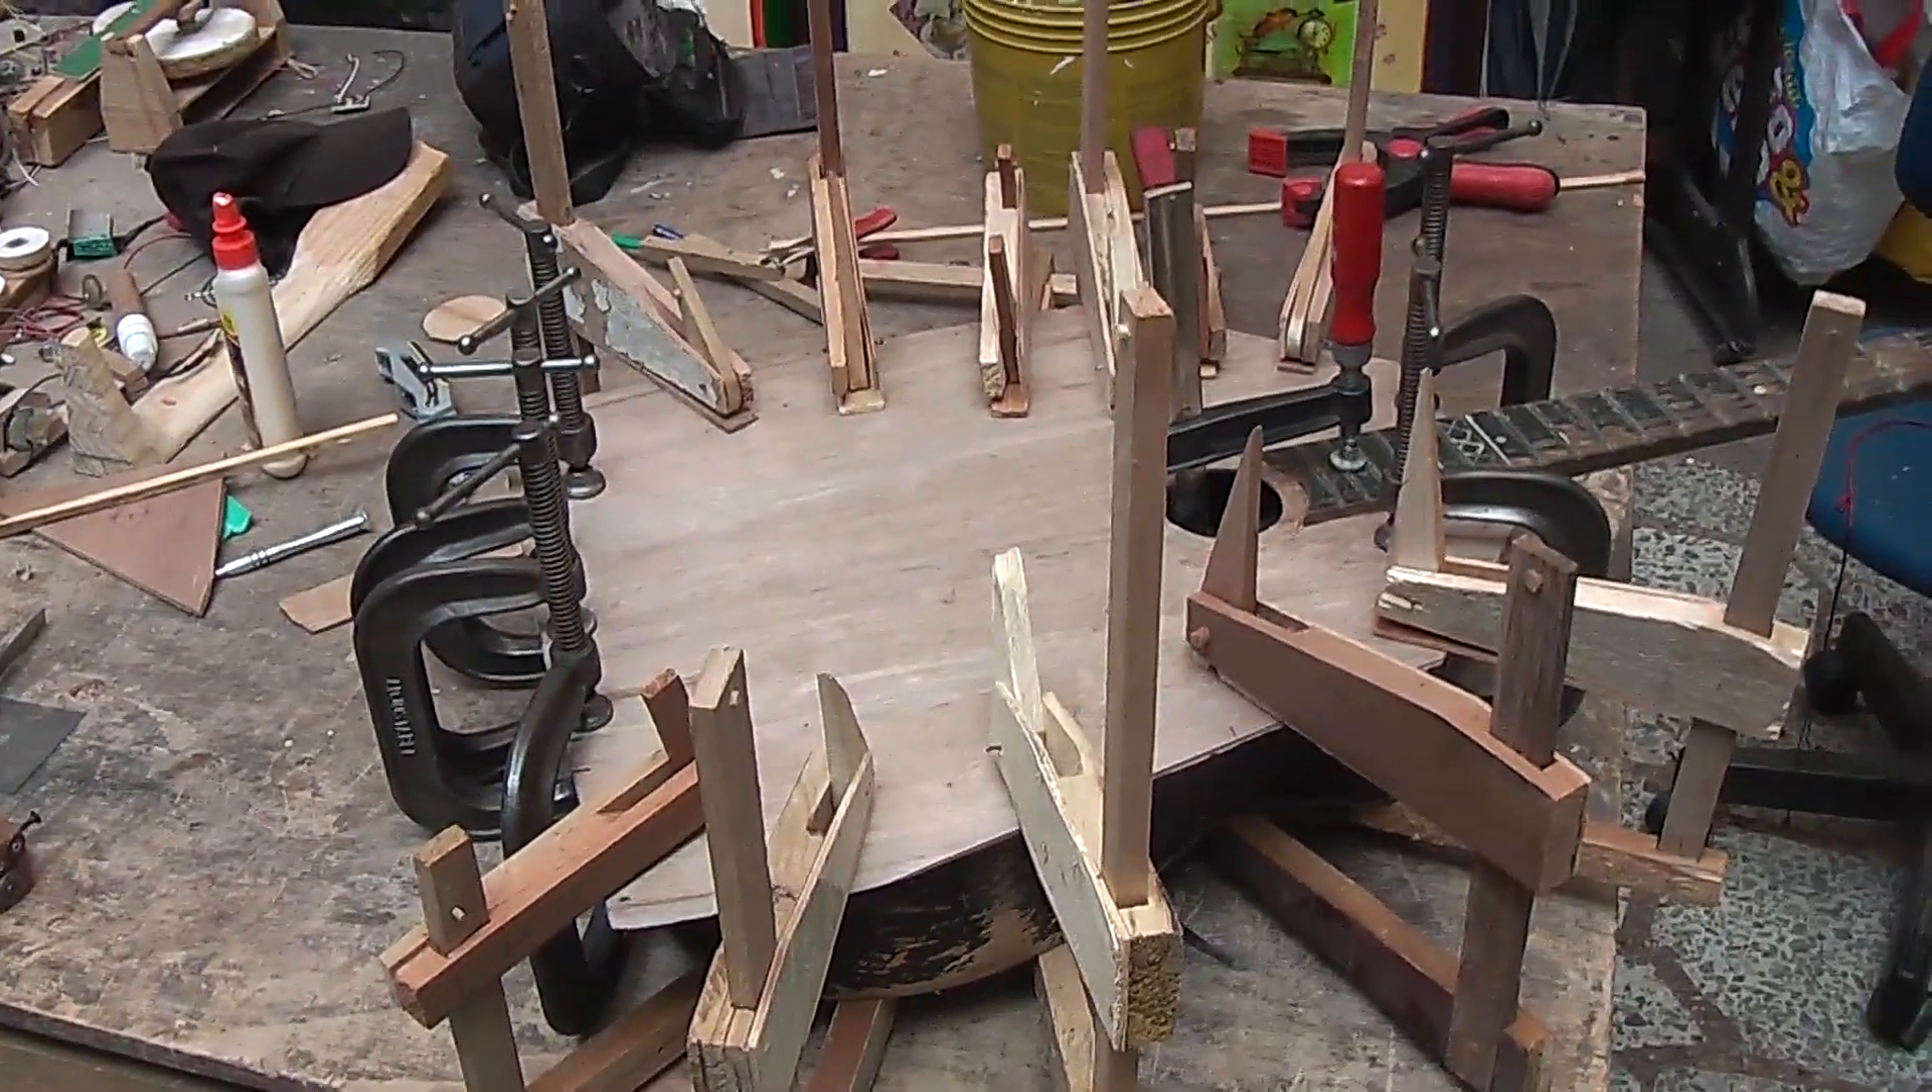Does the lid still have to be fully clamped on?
No.